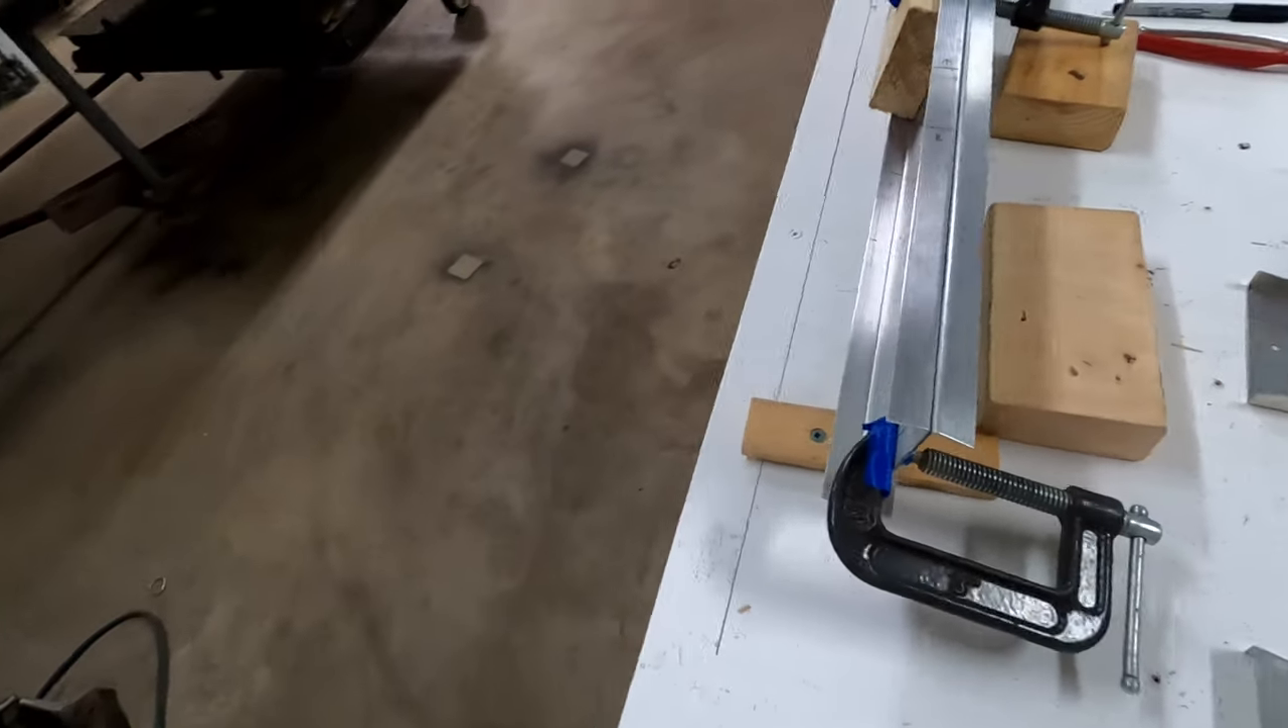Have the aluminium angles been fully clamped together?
Yes.